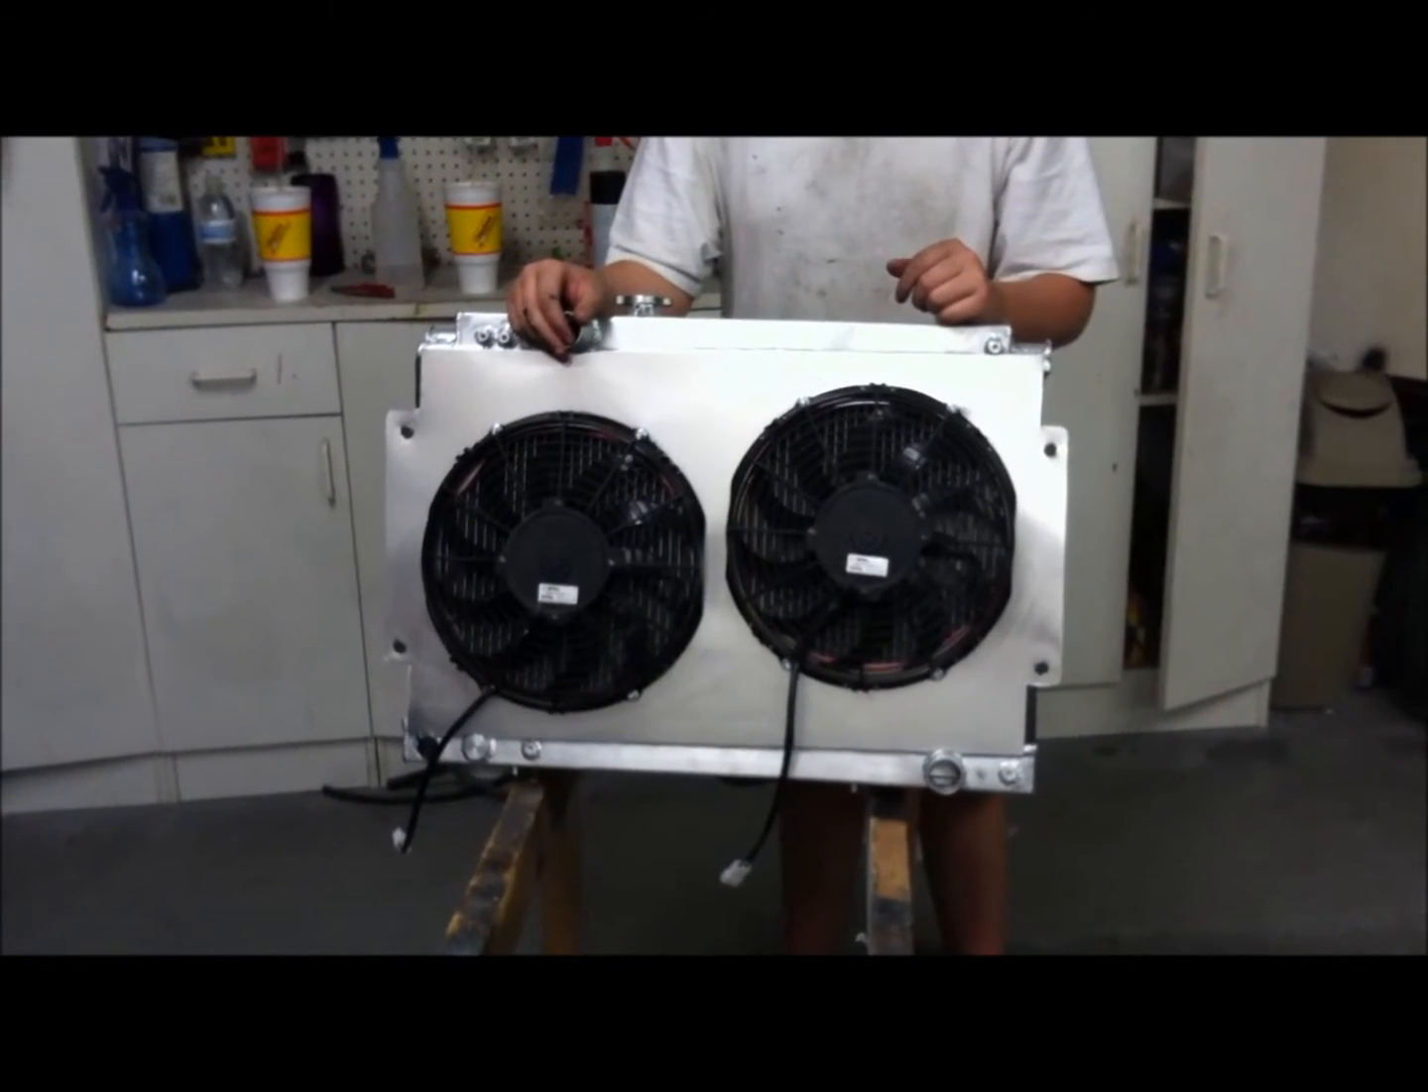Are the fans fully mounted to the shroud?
Yes.